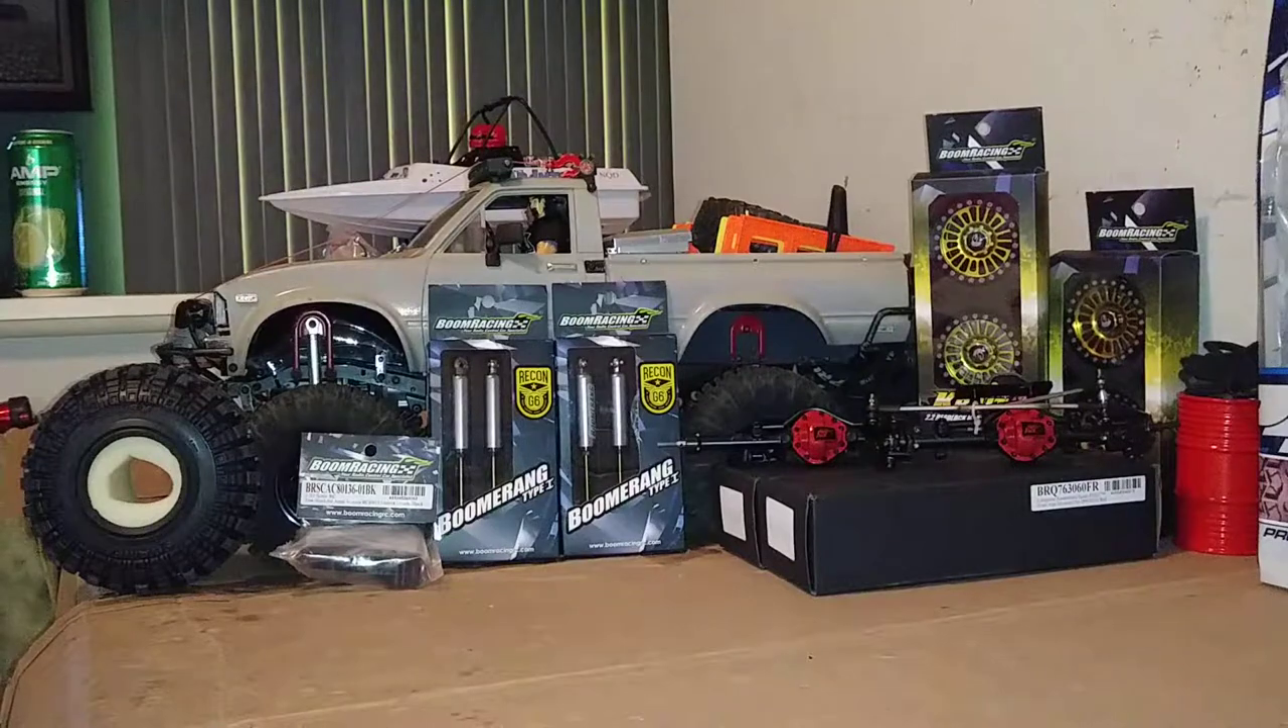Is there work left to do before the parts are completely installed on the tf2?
Yes.